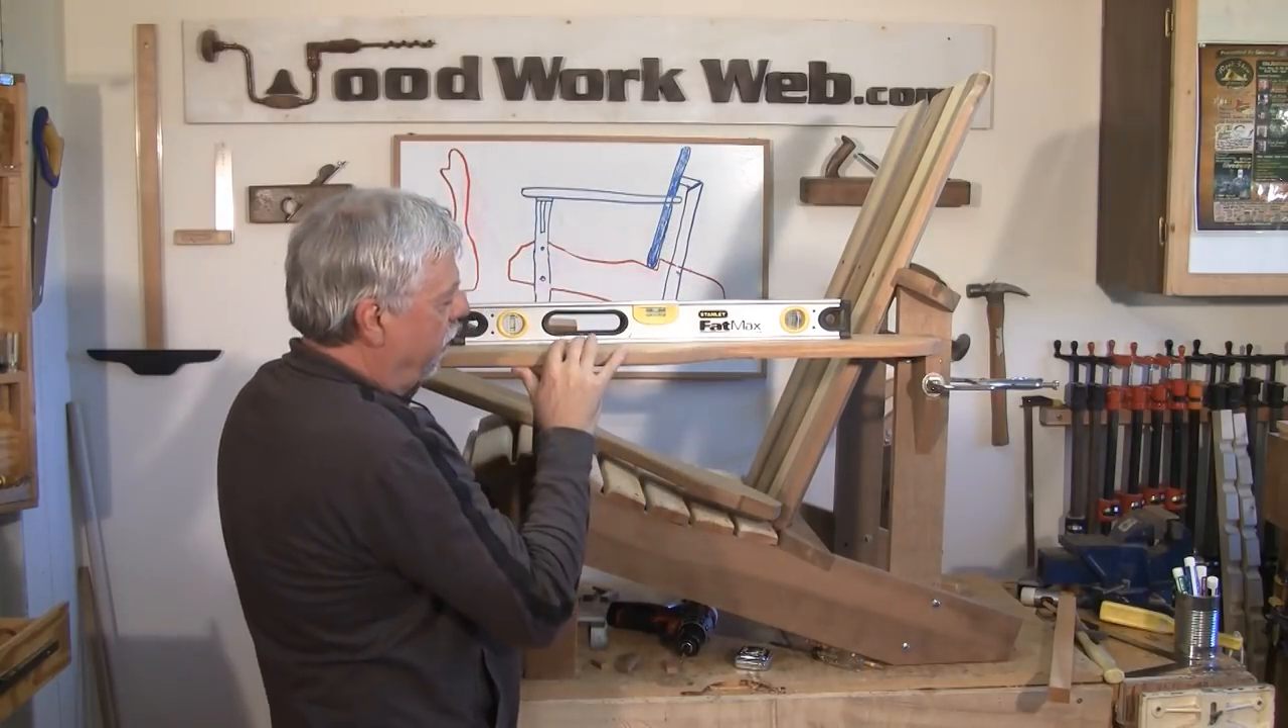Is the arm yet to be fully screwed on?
Yes.